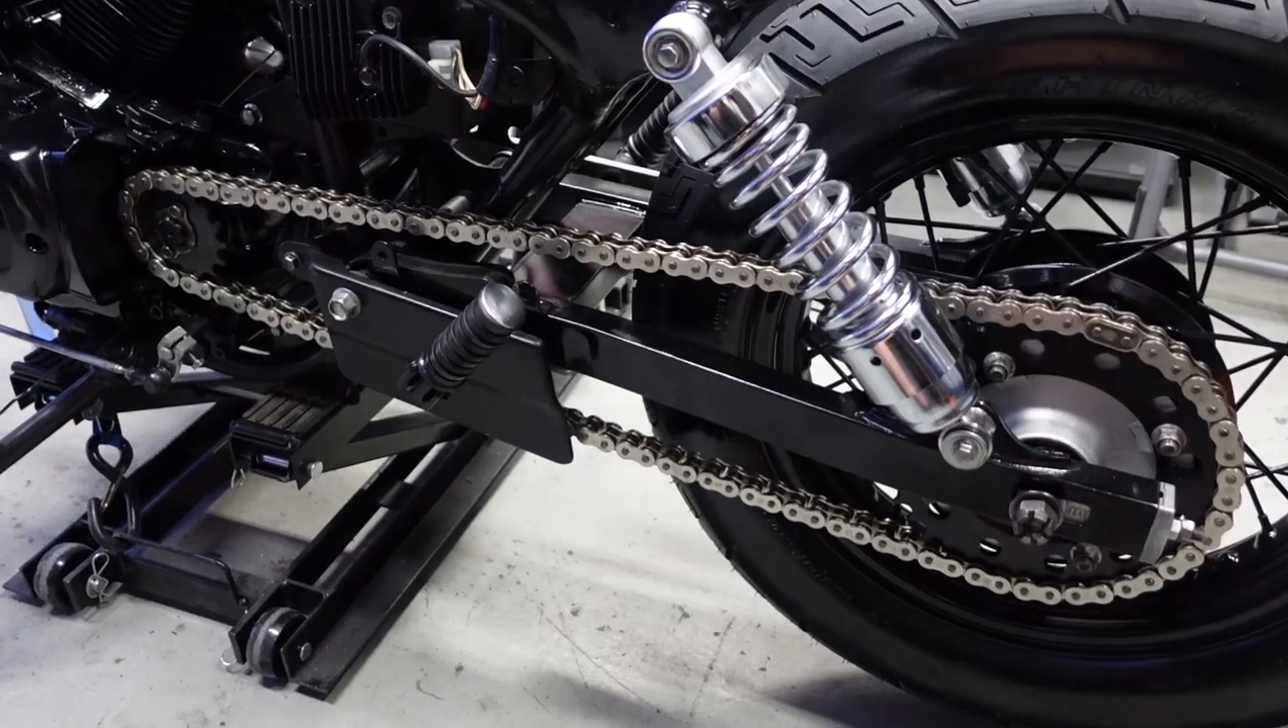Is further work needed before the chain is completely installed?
No.